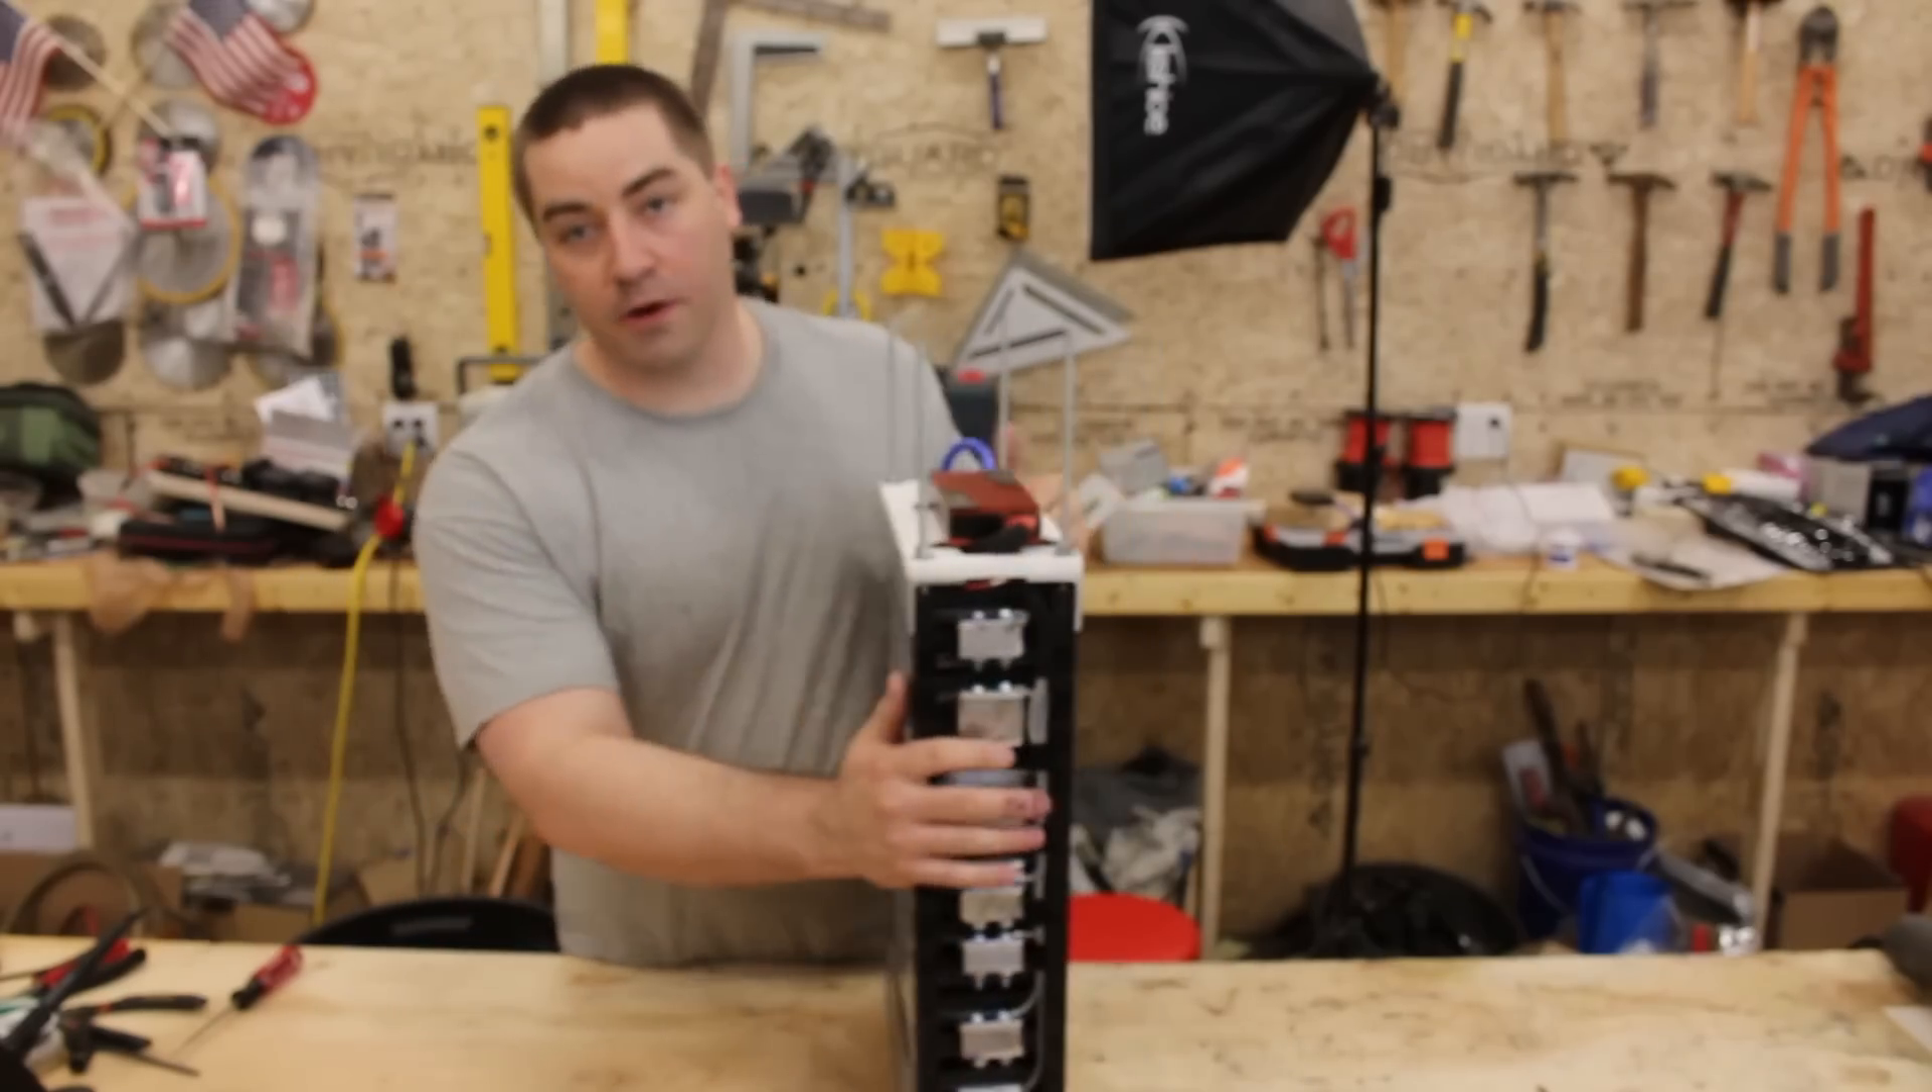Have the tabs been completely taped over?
No.